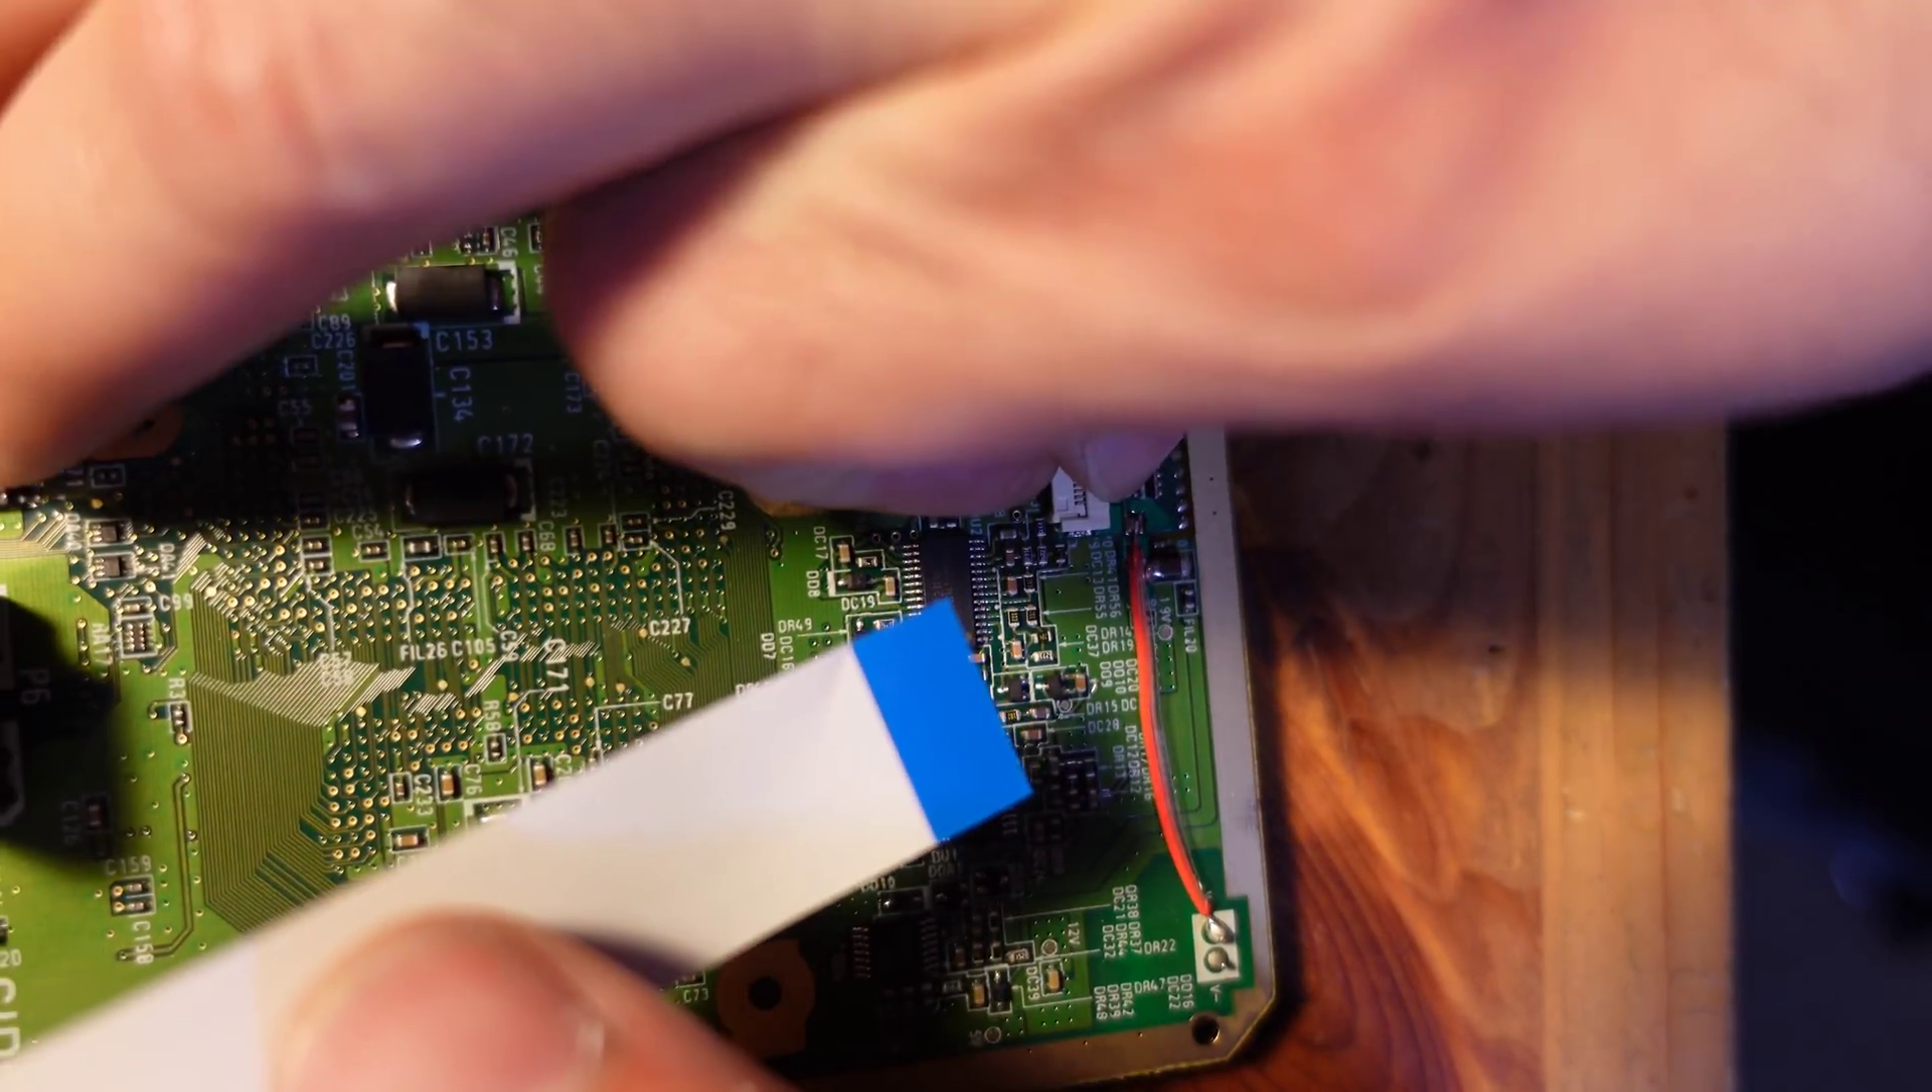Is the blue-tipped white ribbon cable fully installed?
No.